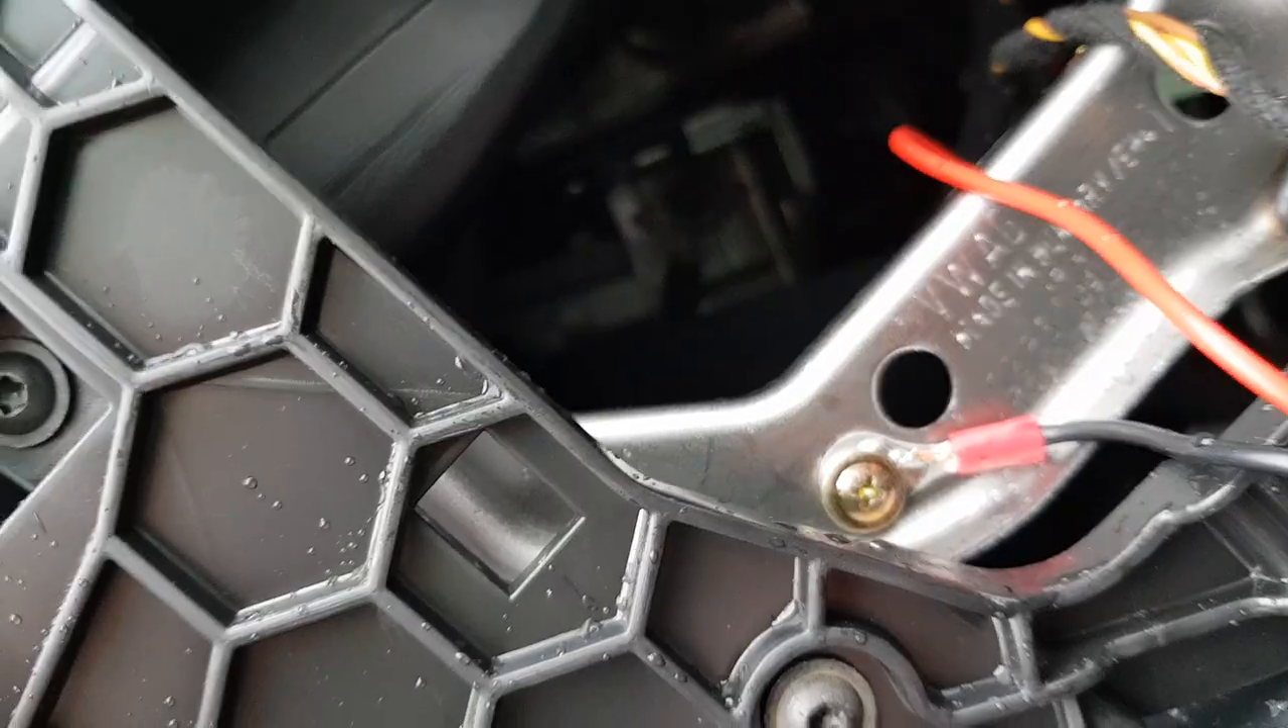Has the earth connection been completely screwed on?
Yes.